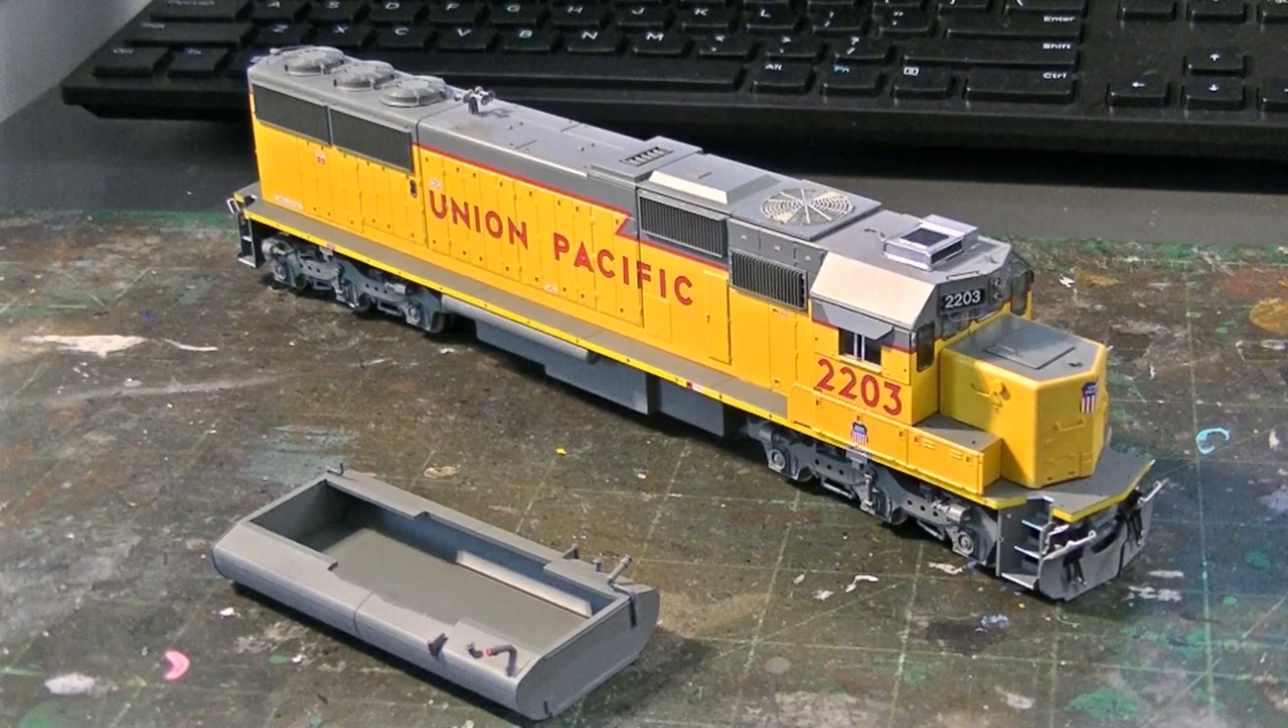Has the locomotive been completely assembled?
No.